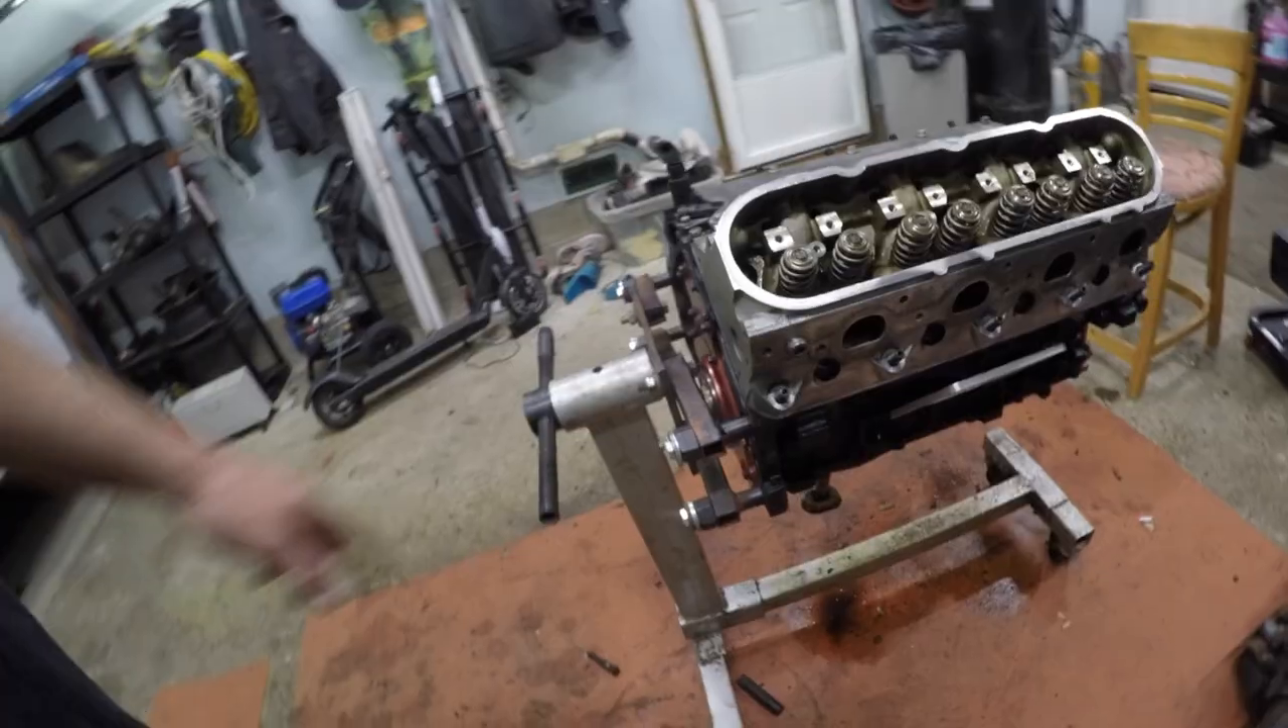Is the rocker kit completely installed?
No.